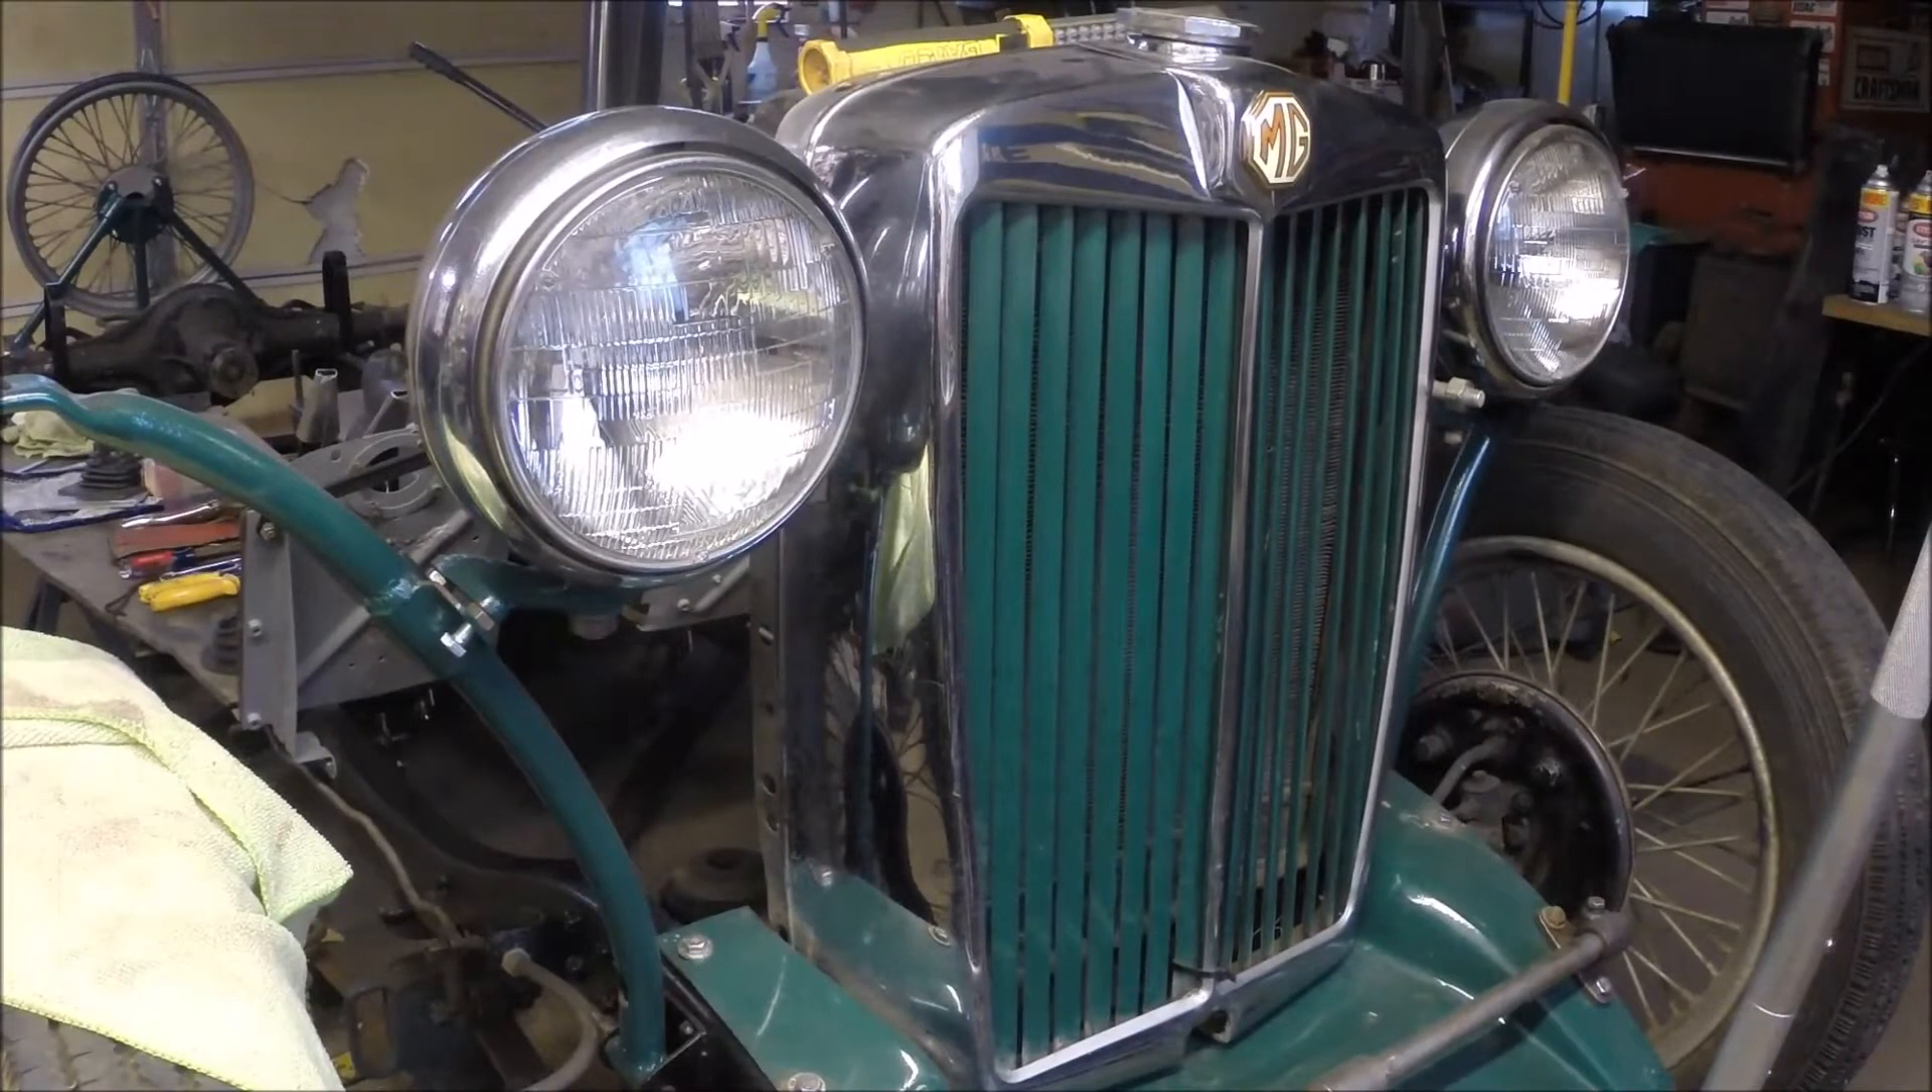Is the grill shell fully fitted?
Yes.